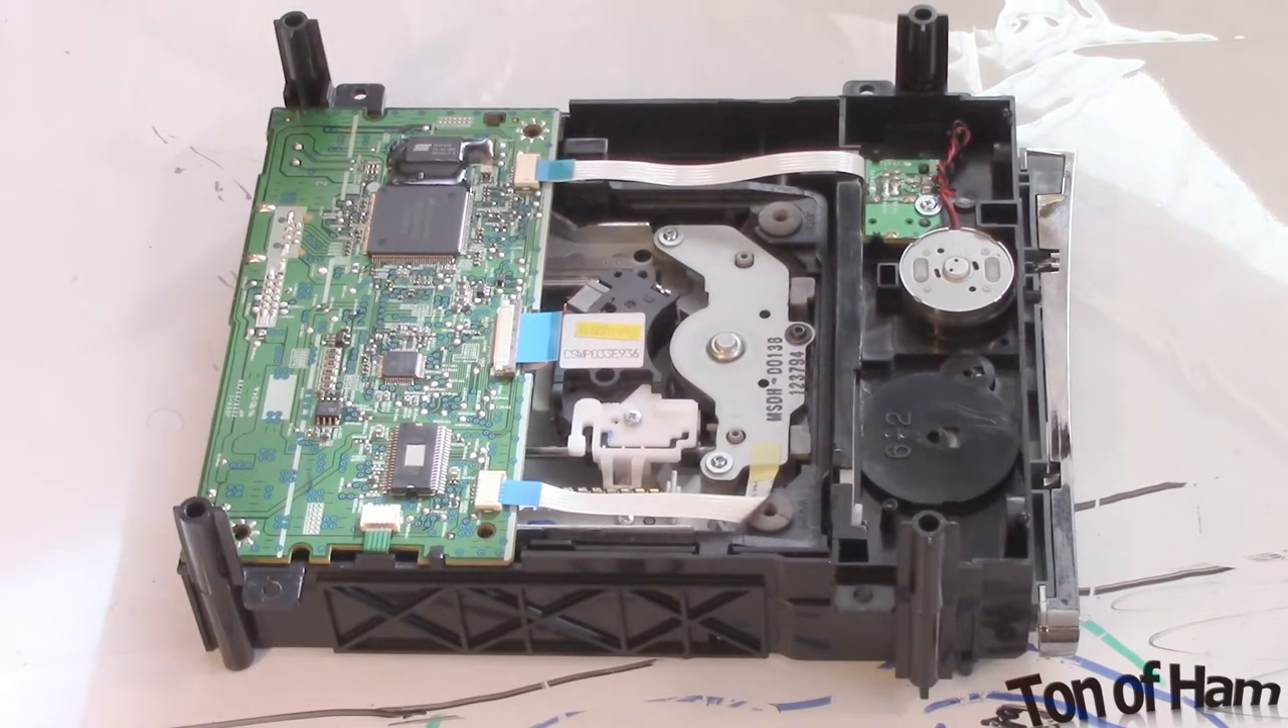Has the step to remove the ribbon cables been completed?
No.